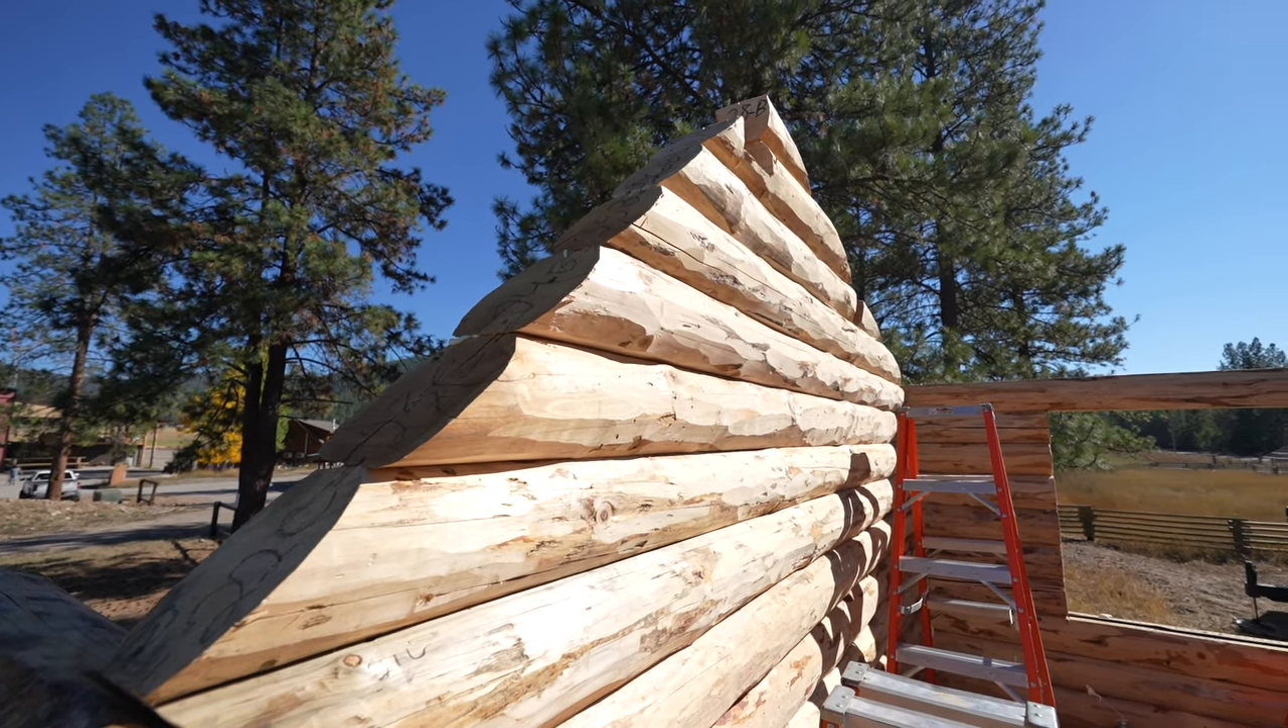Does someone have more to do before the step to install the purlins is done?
Yes.